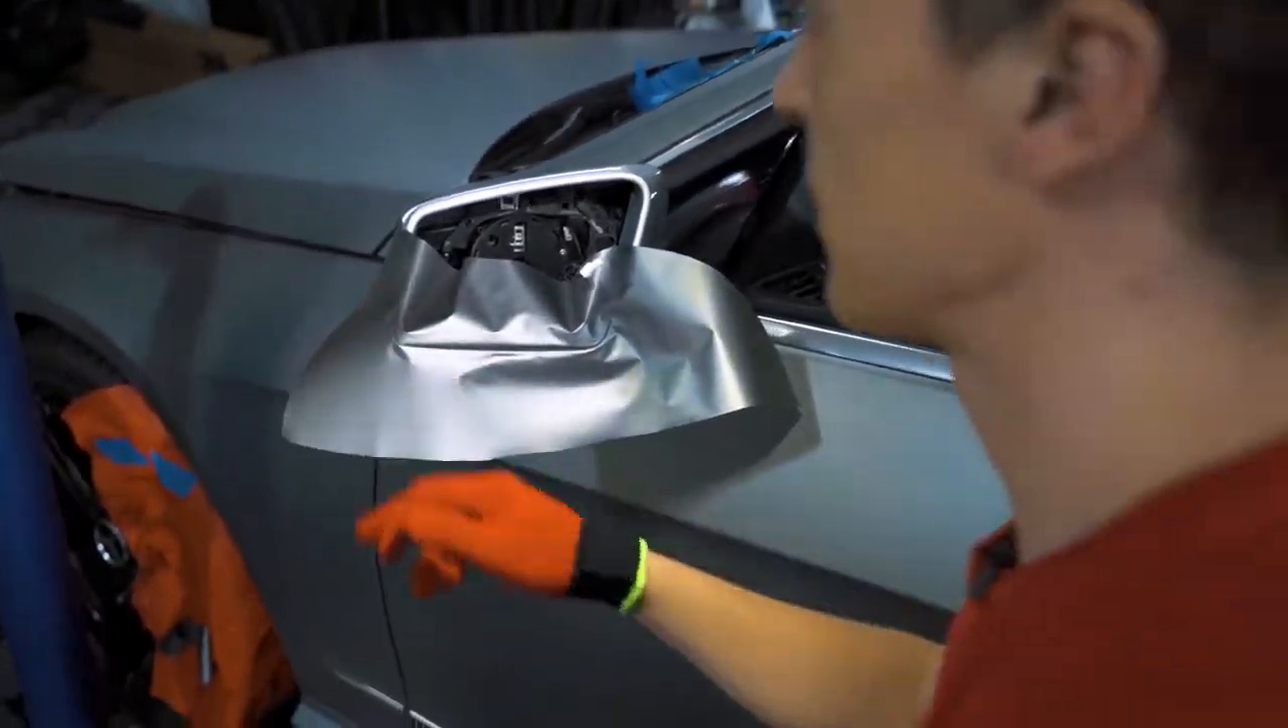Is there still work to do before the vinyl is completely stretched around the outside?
Yes.